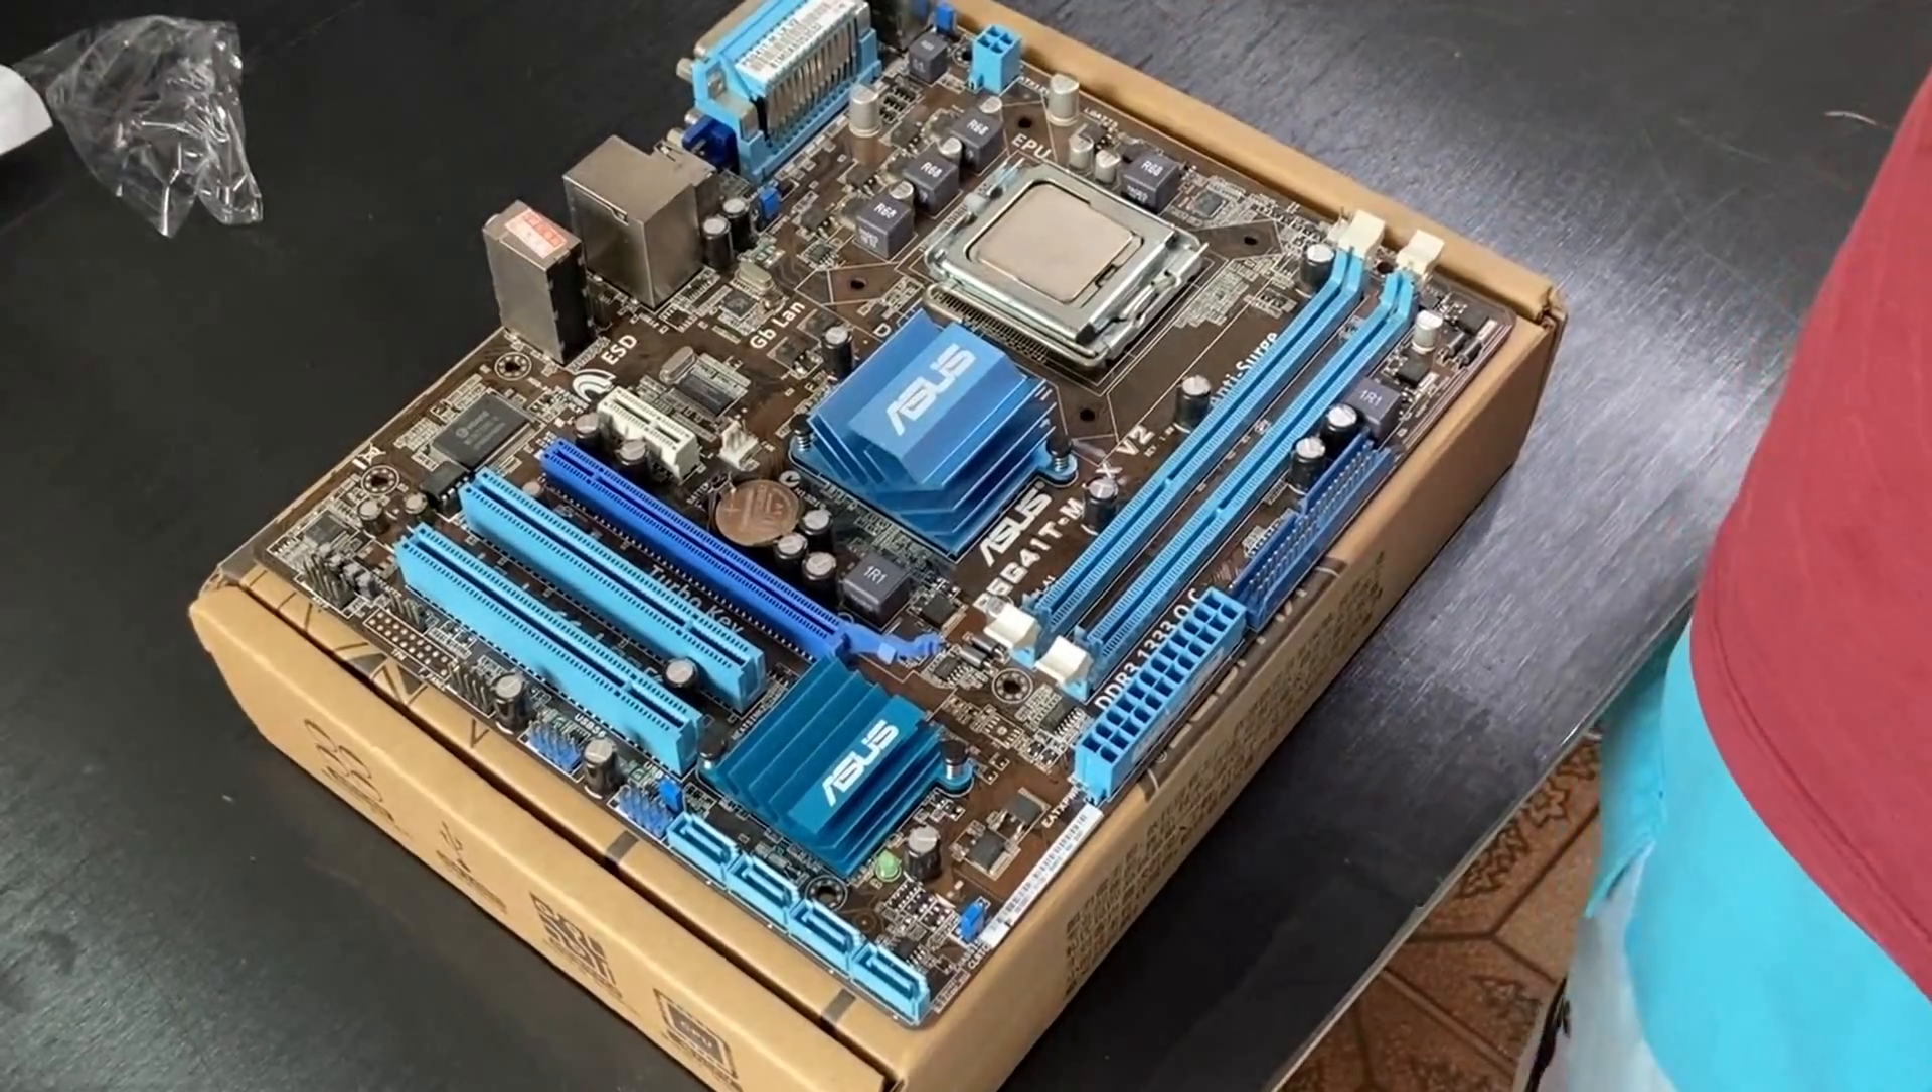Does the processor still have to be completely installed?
No.